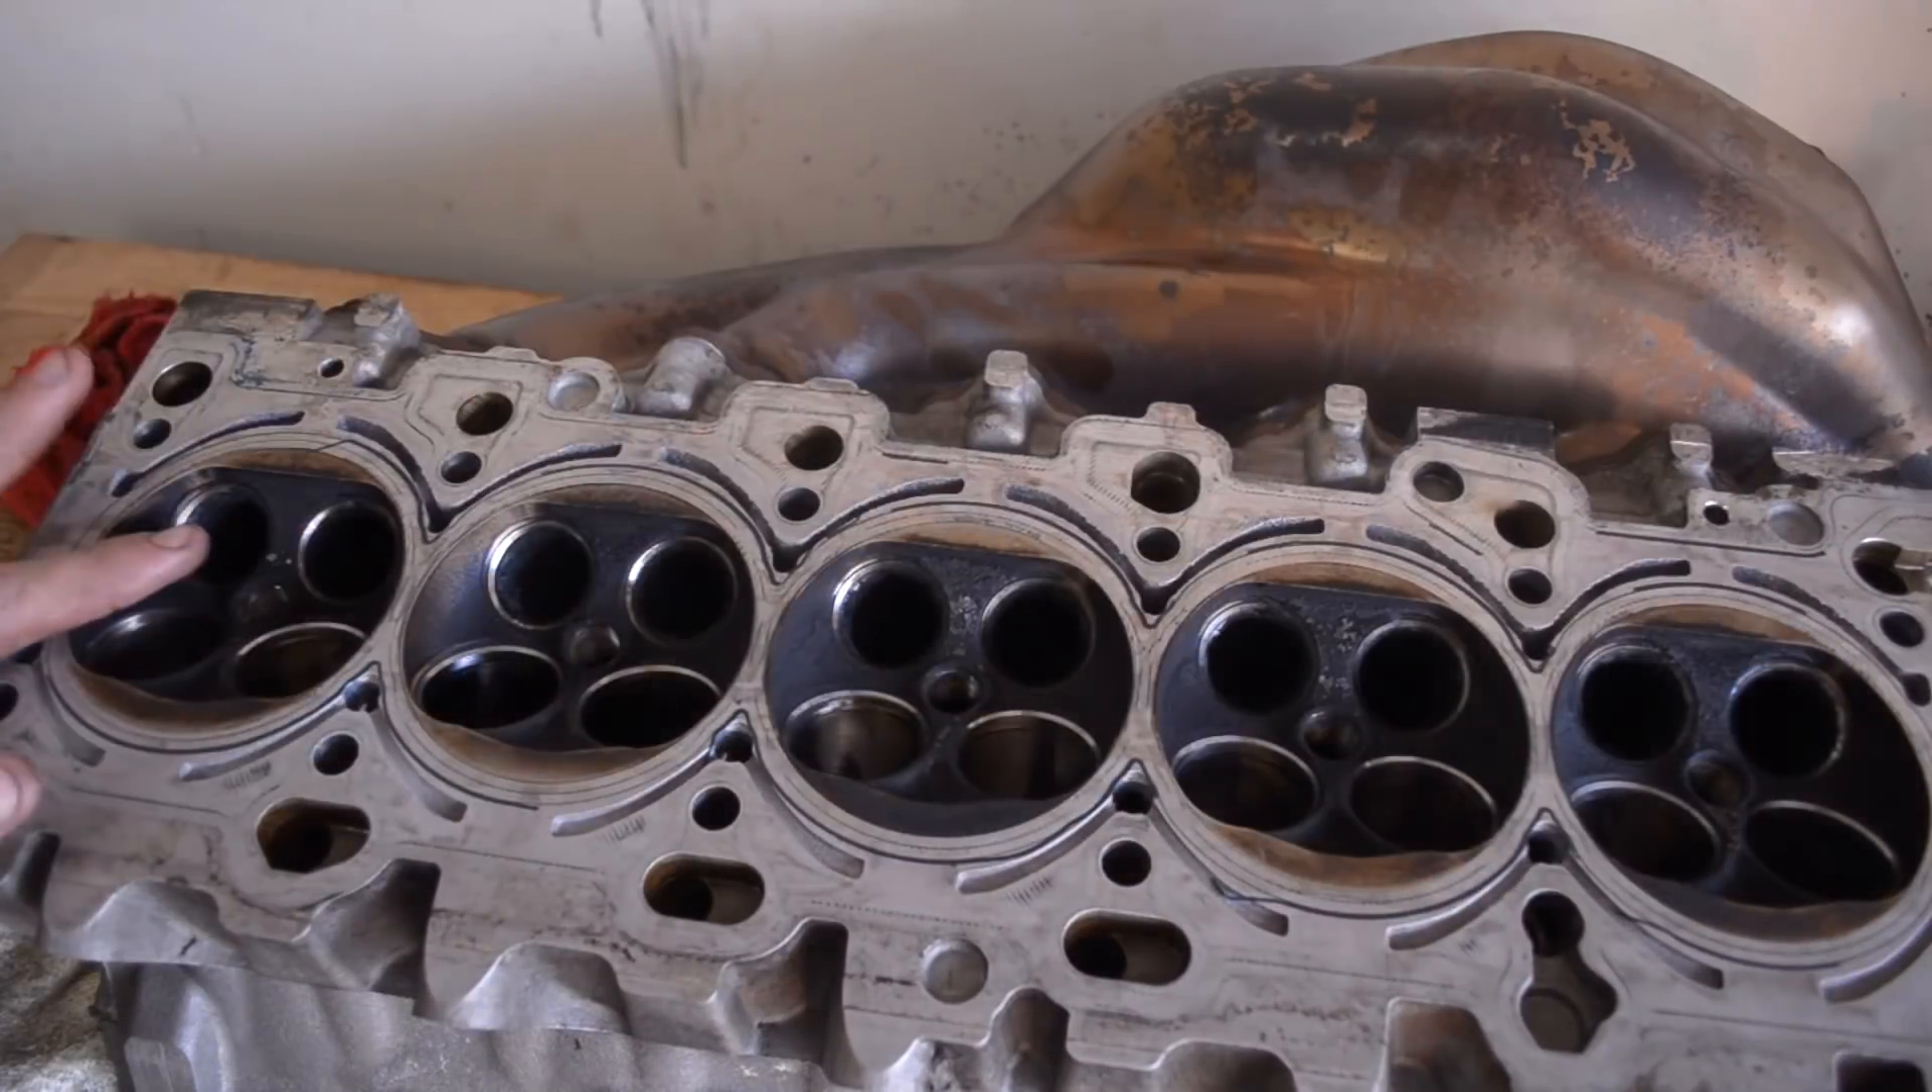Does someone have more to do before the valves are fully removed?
No.